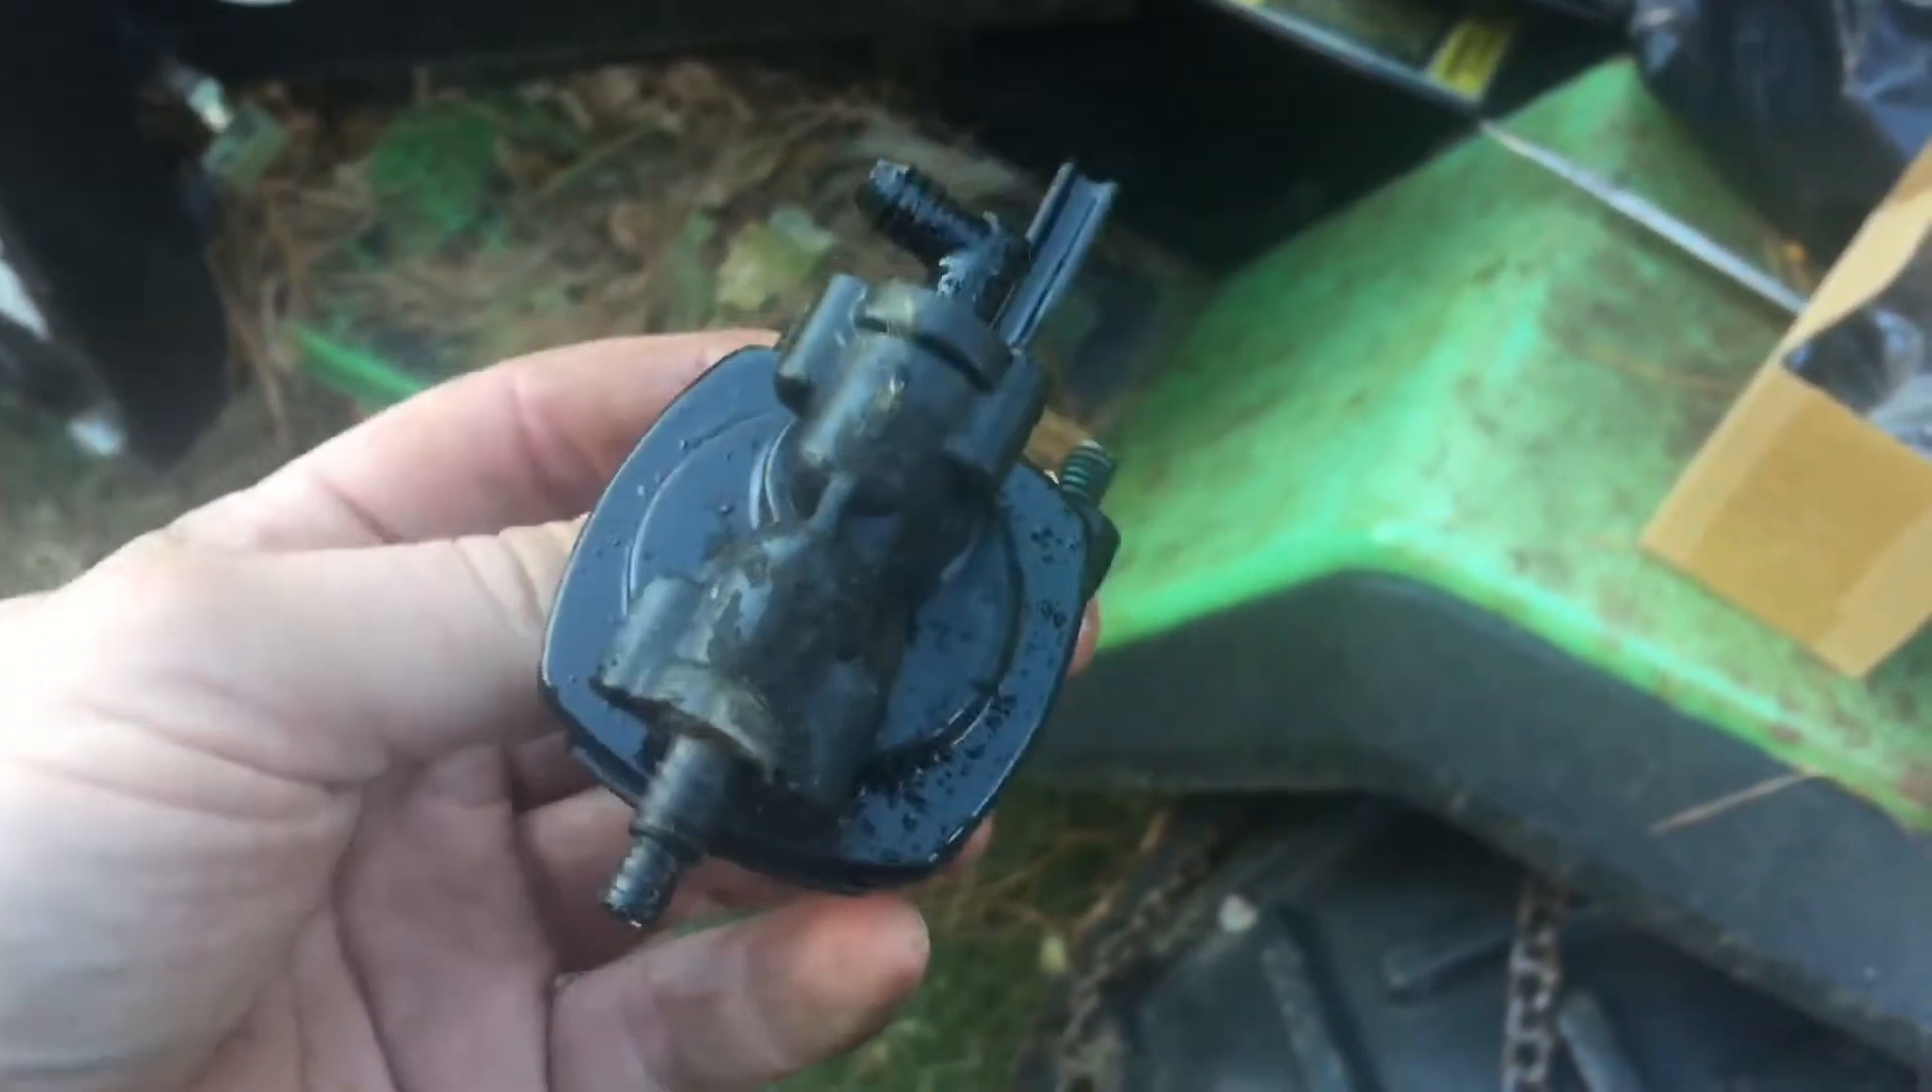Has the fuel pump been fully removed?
Yes.